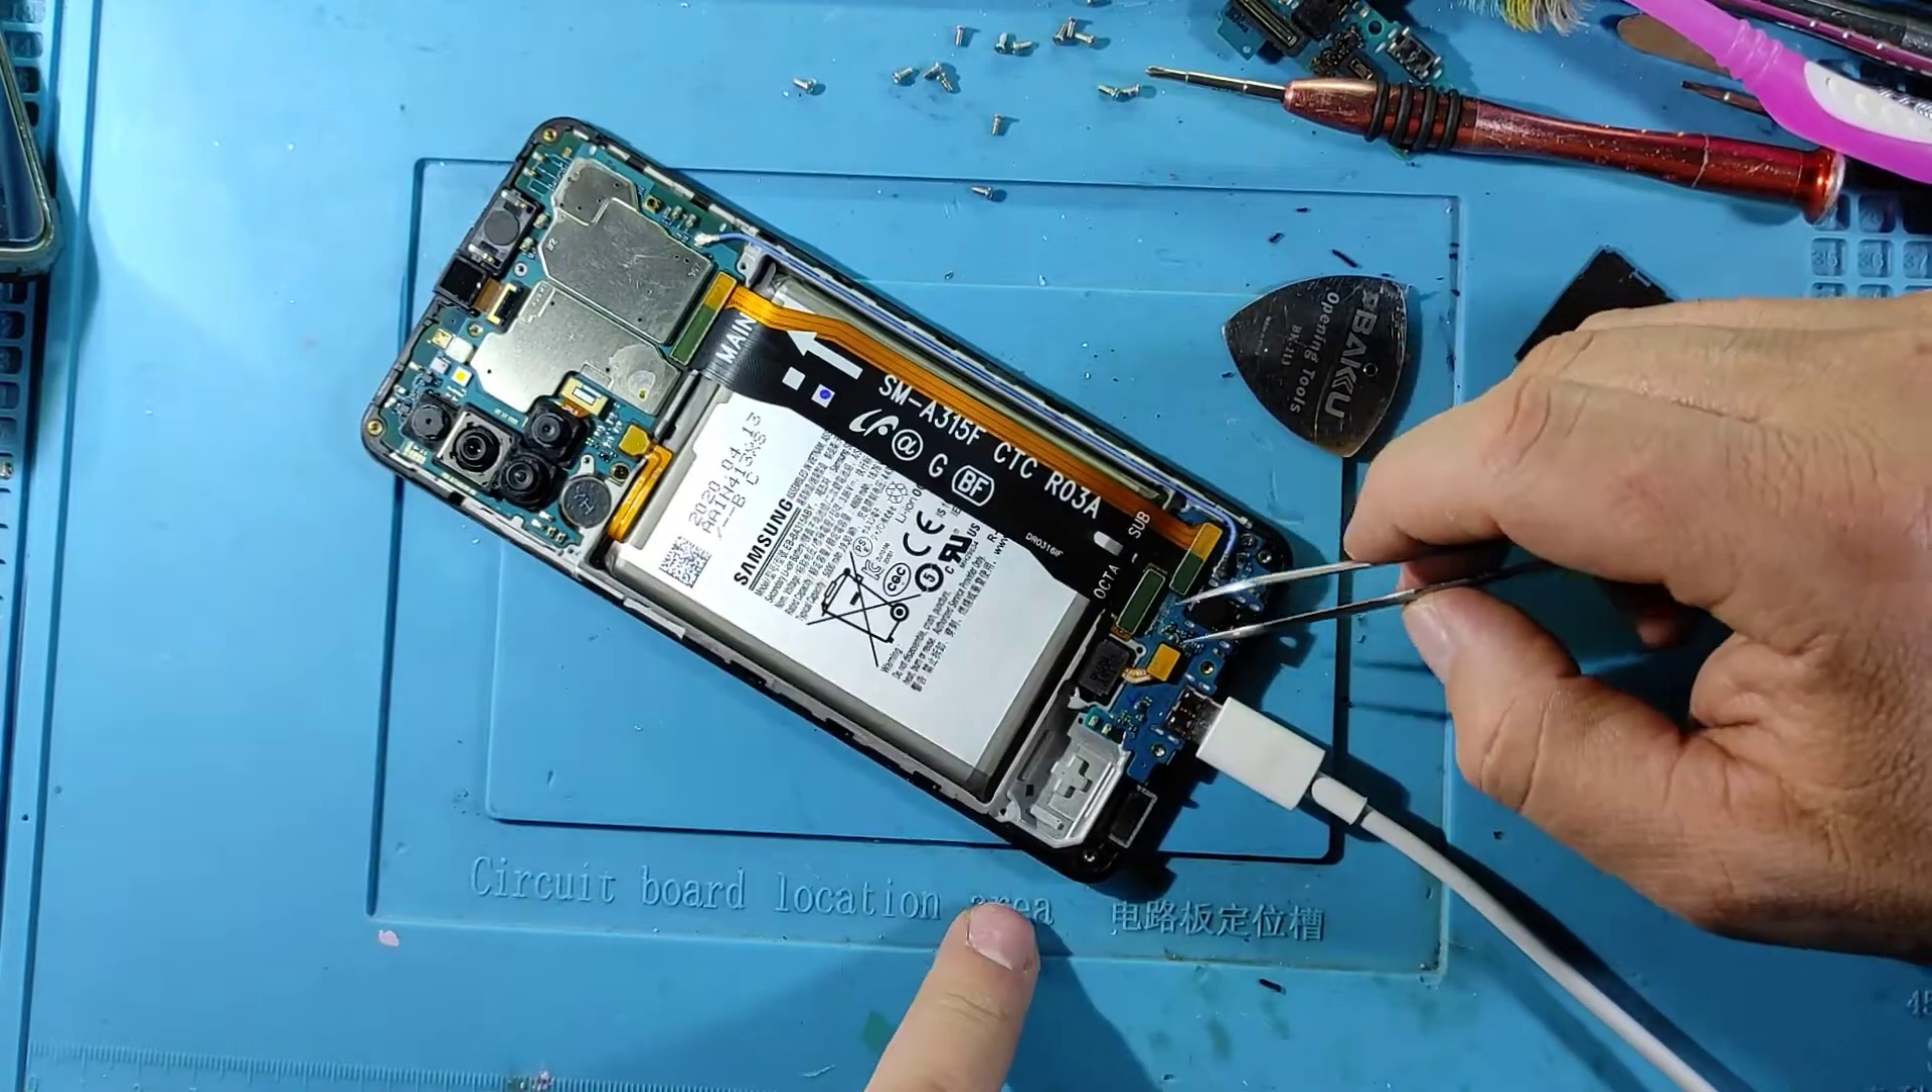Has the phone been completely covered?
No.